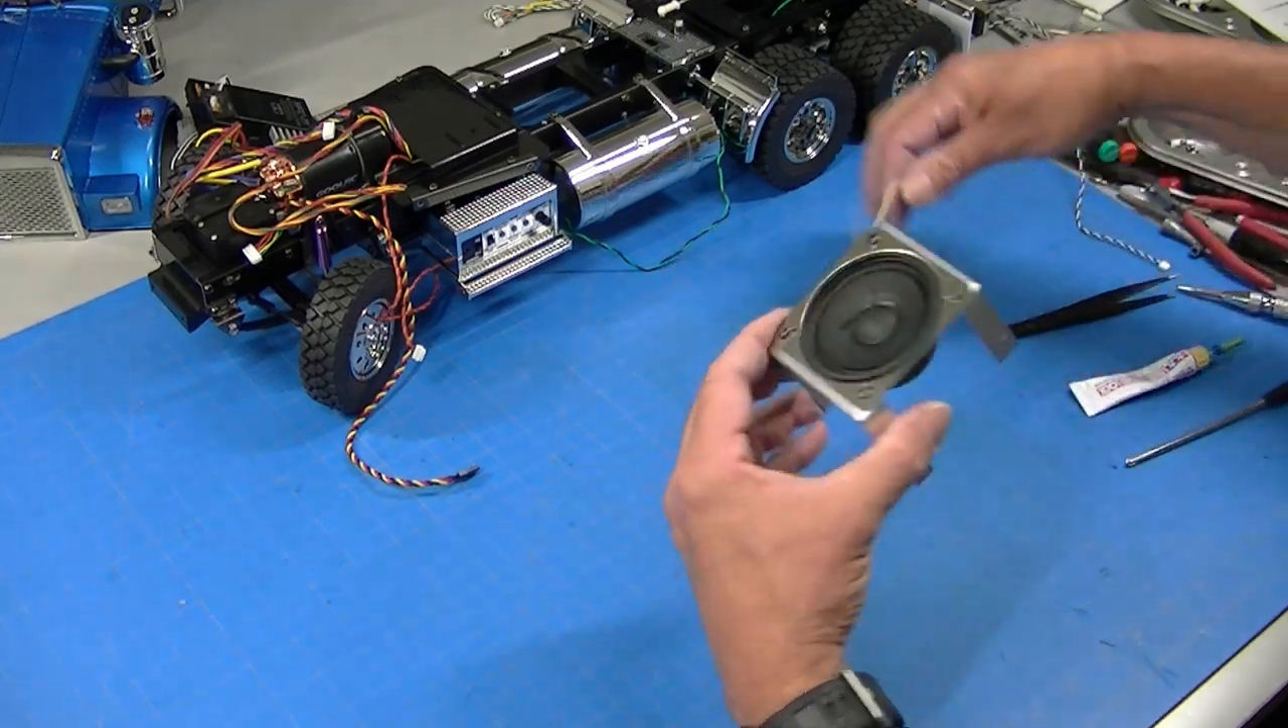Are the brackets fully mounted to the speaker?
Yes.